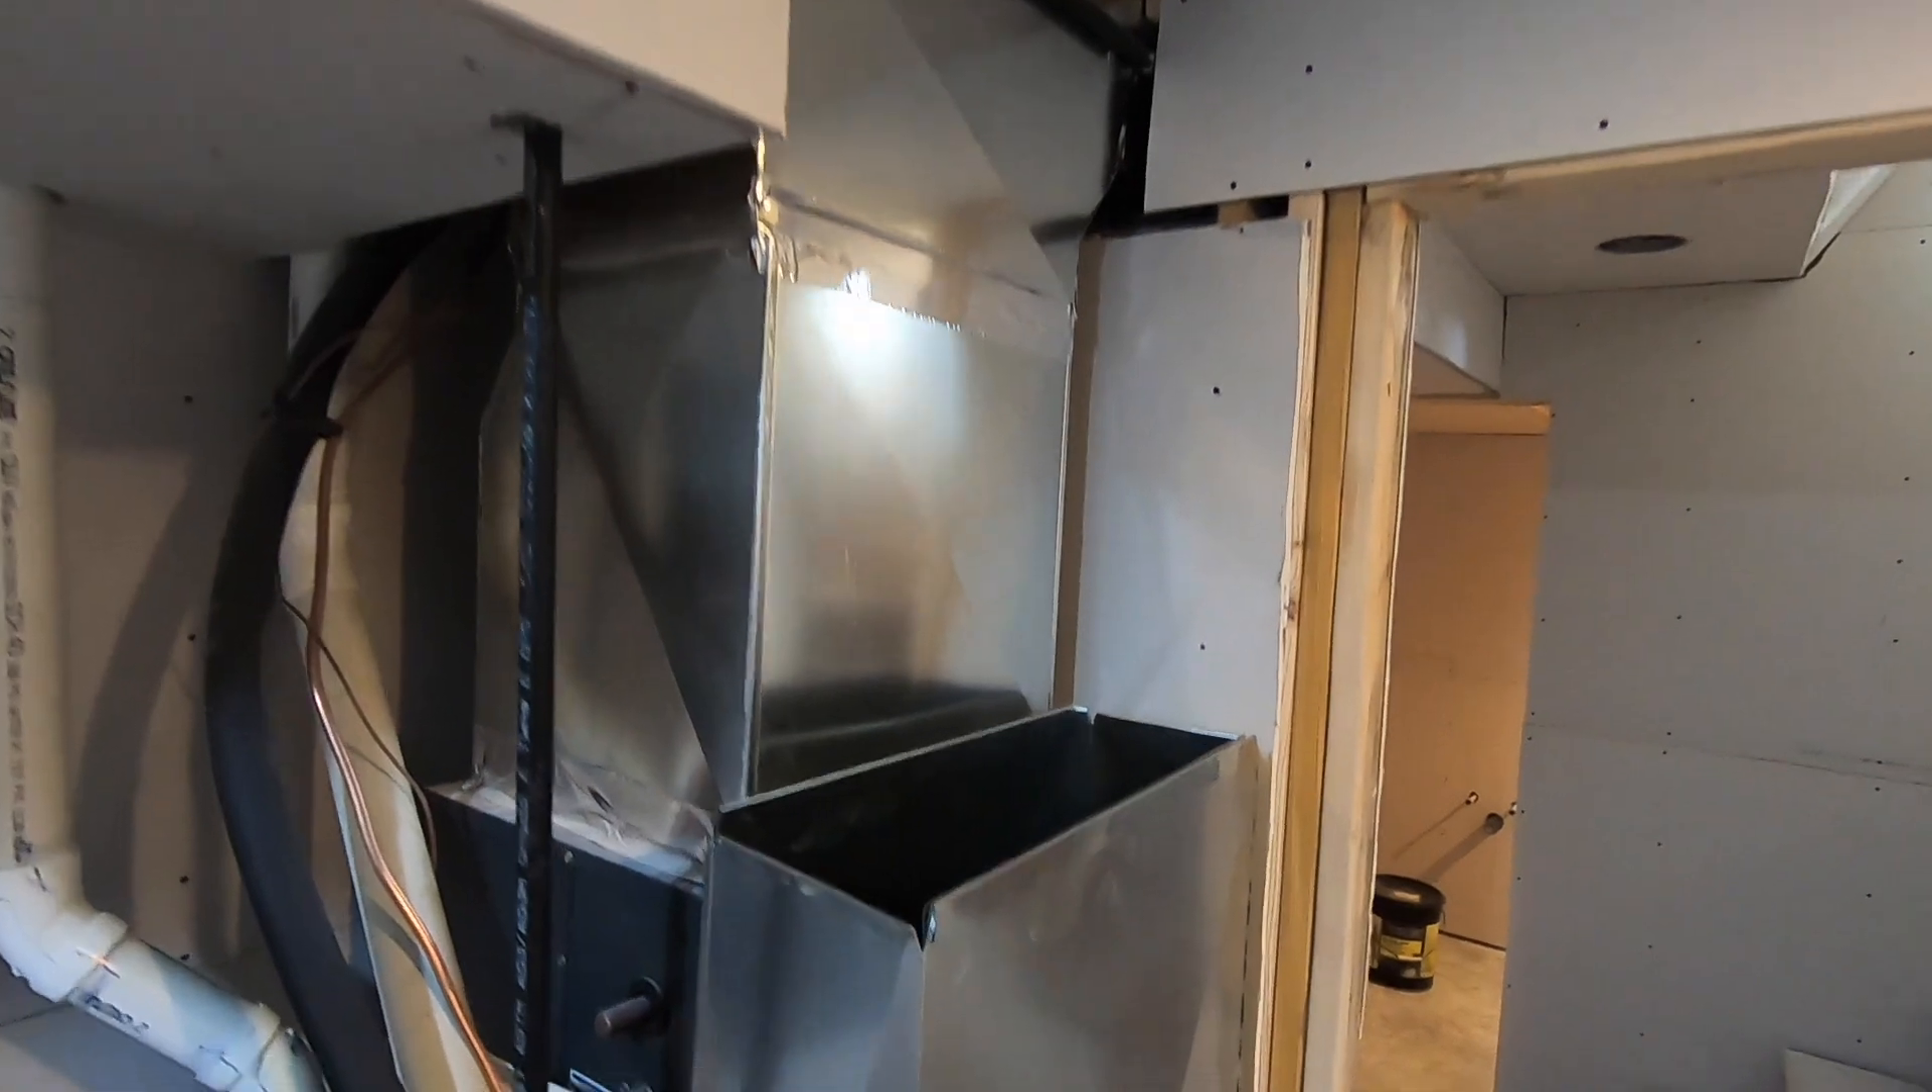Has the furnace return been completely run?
No.